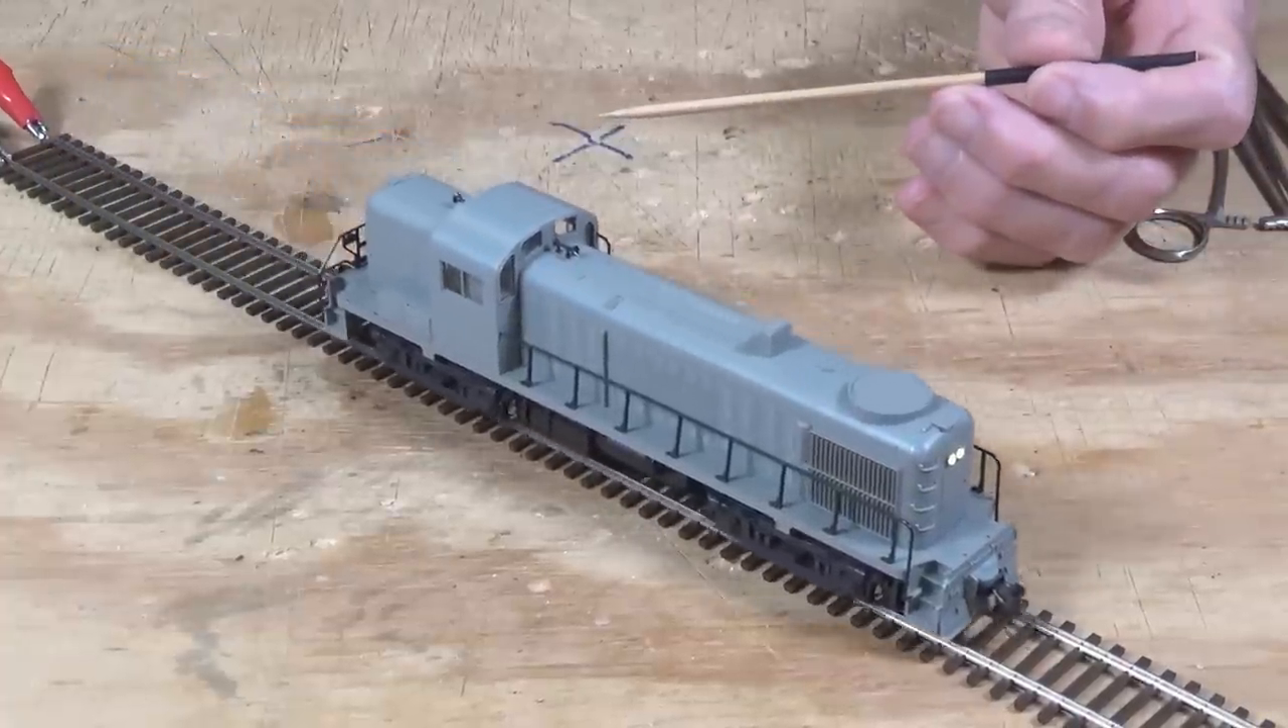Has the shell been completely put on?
Yes.